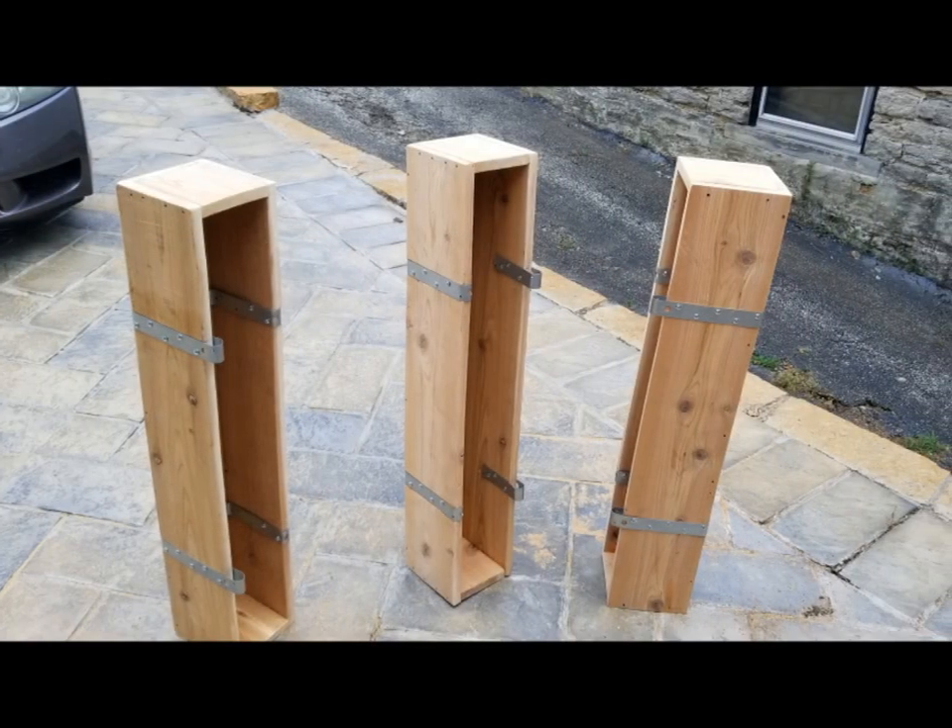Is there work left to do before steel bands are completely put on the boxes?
No.